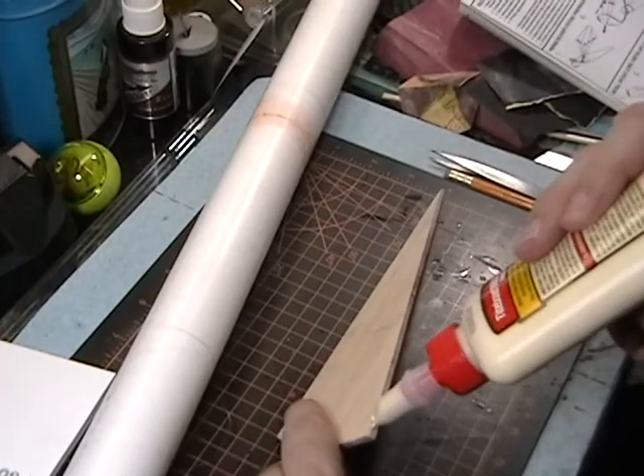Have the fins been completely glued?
No.